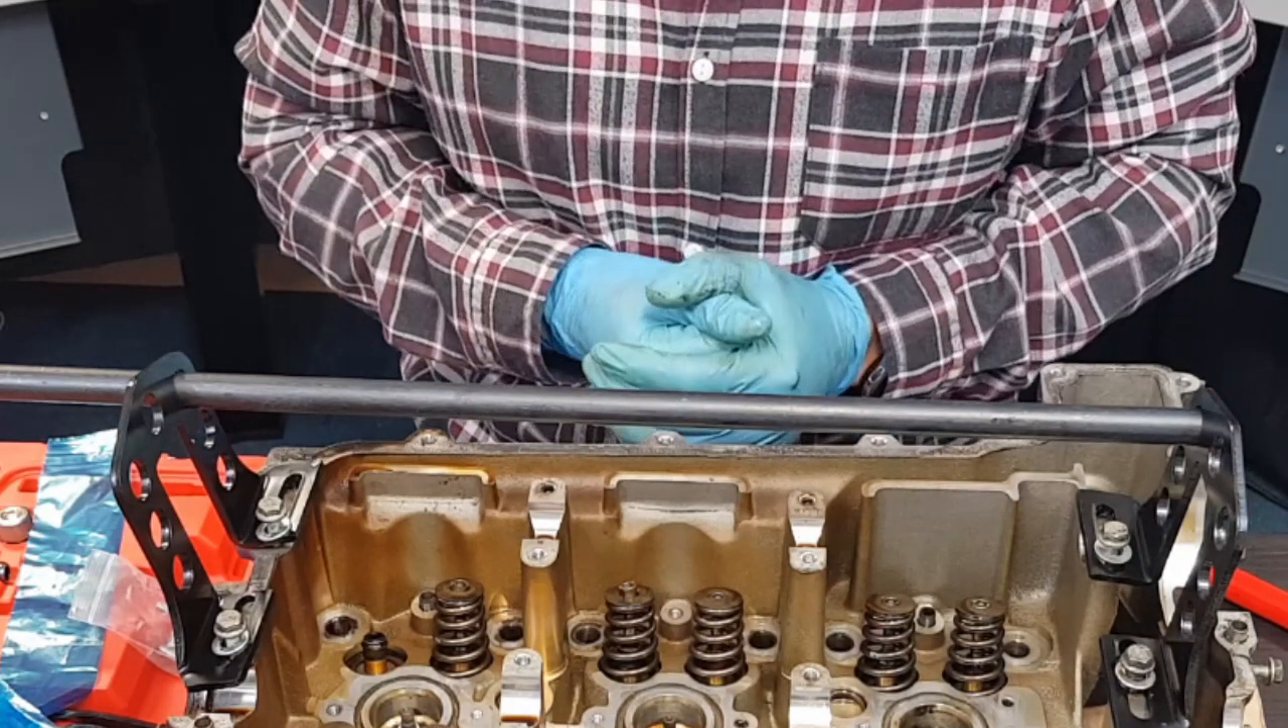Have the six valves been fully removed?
No.